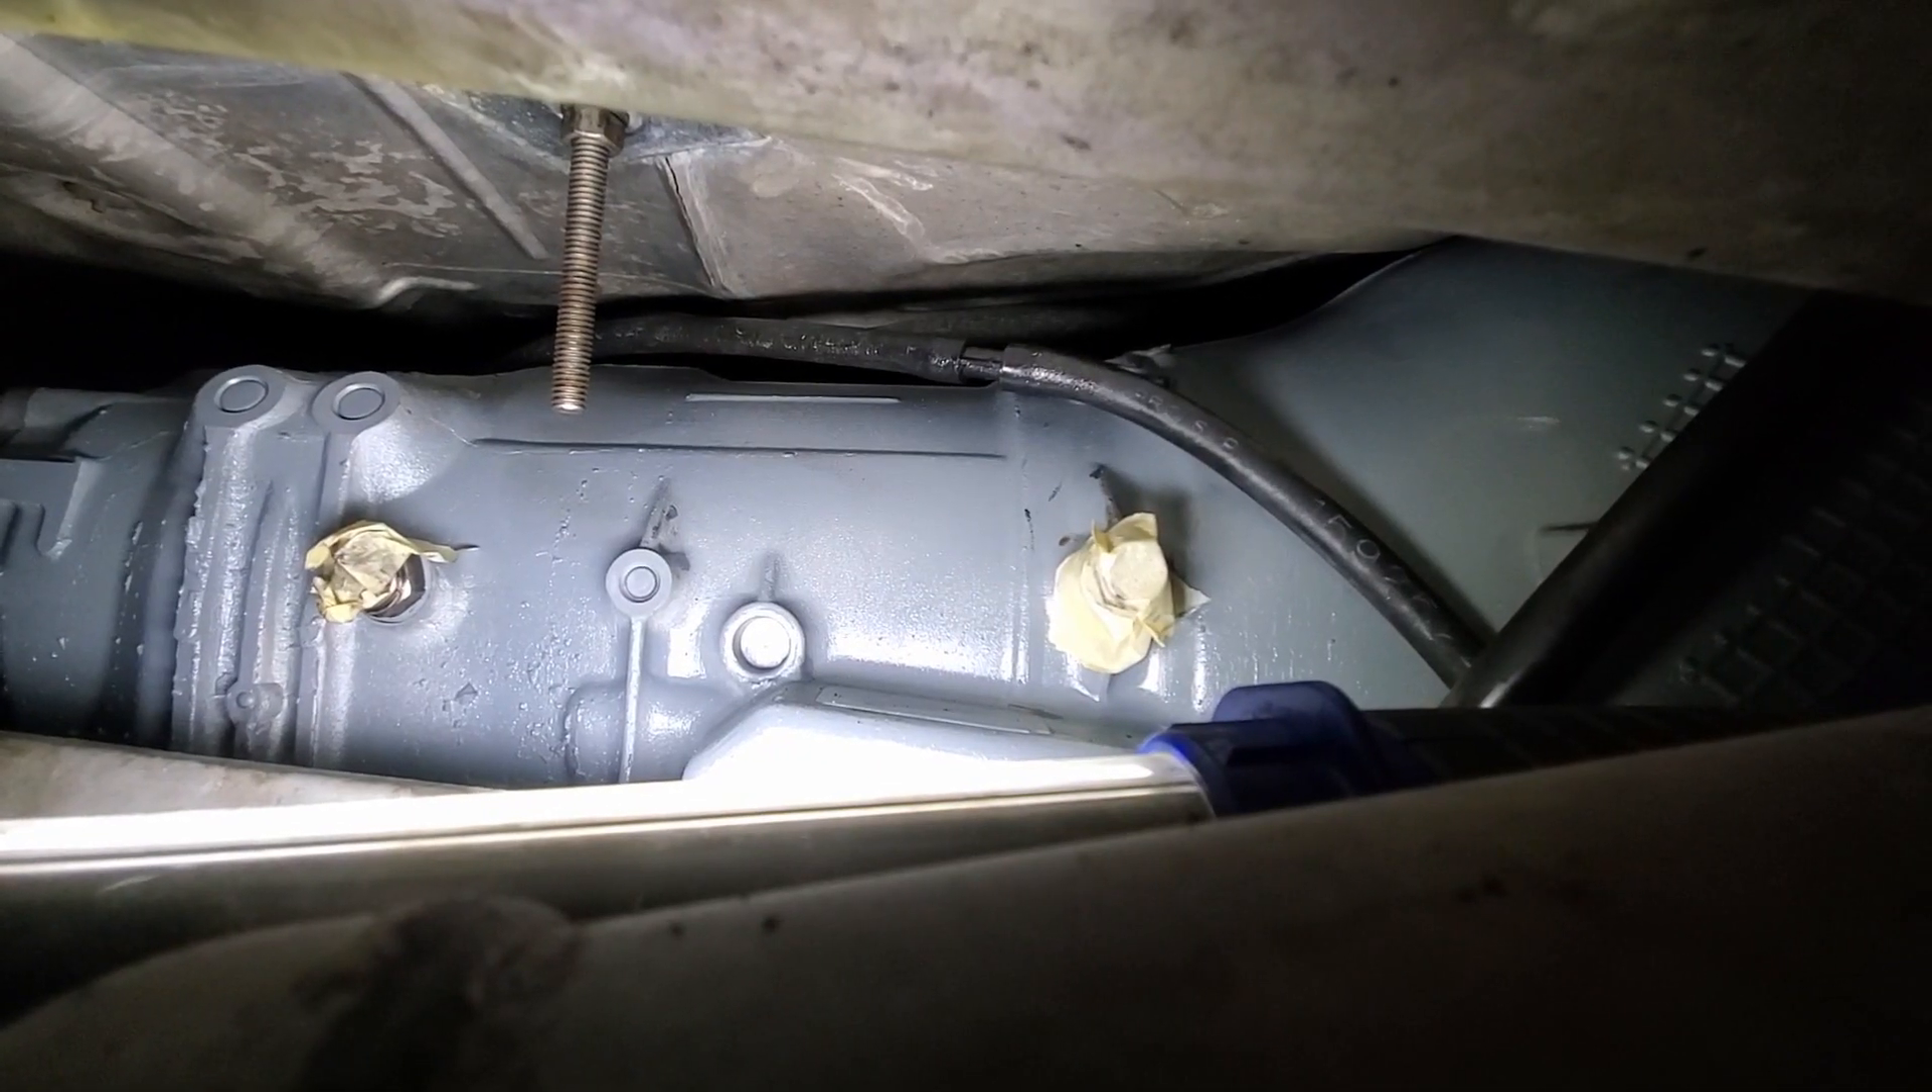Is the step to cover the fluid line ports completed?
Yes.